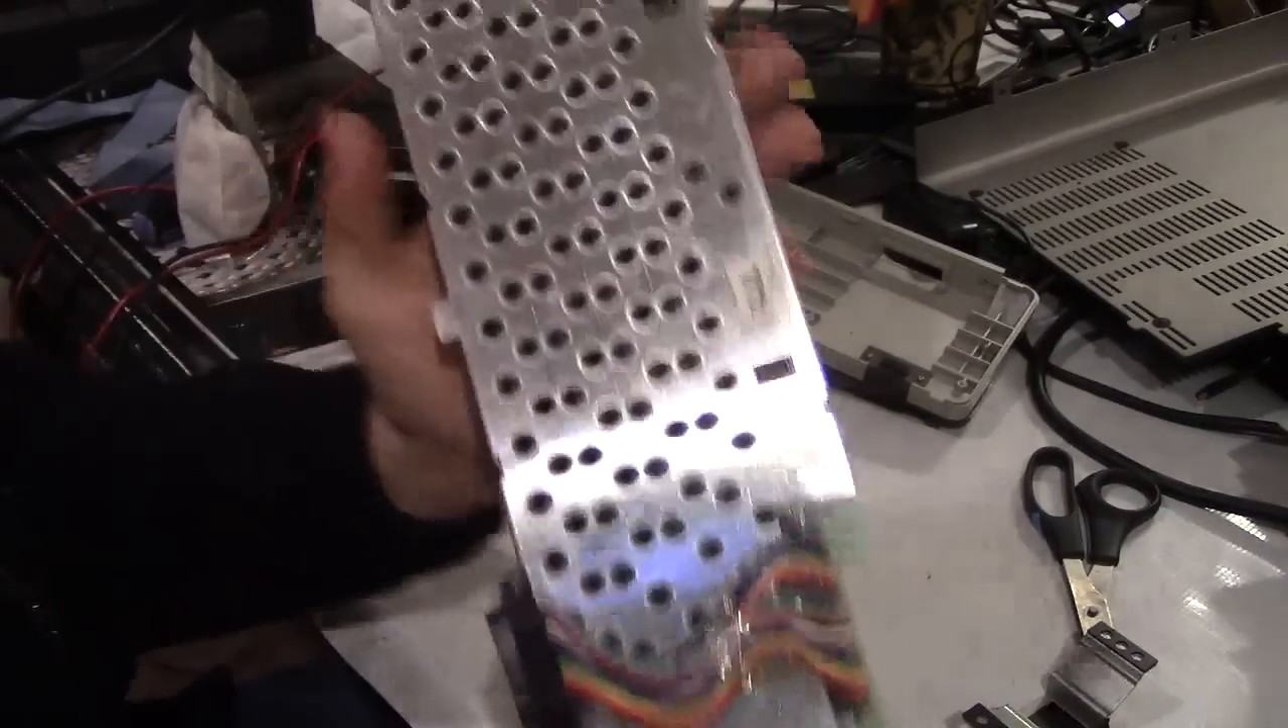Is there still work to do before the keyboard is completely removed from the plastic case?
No.